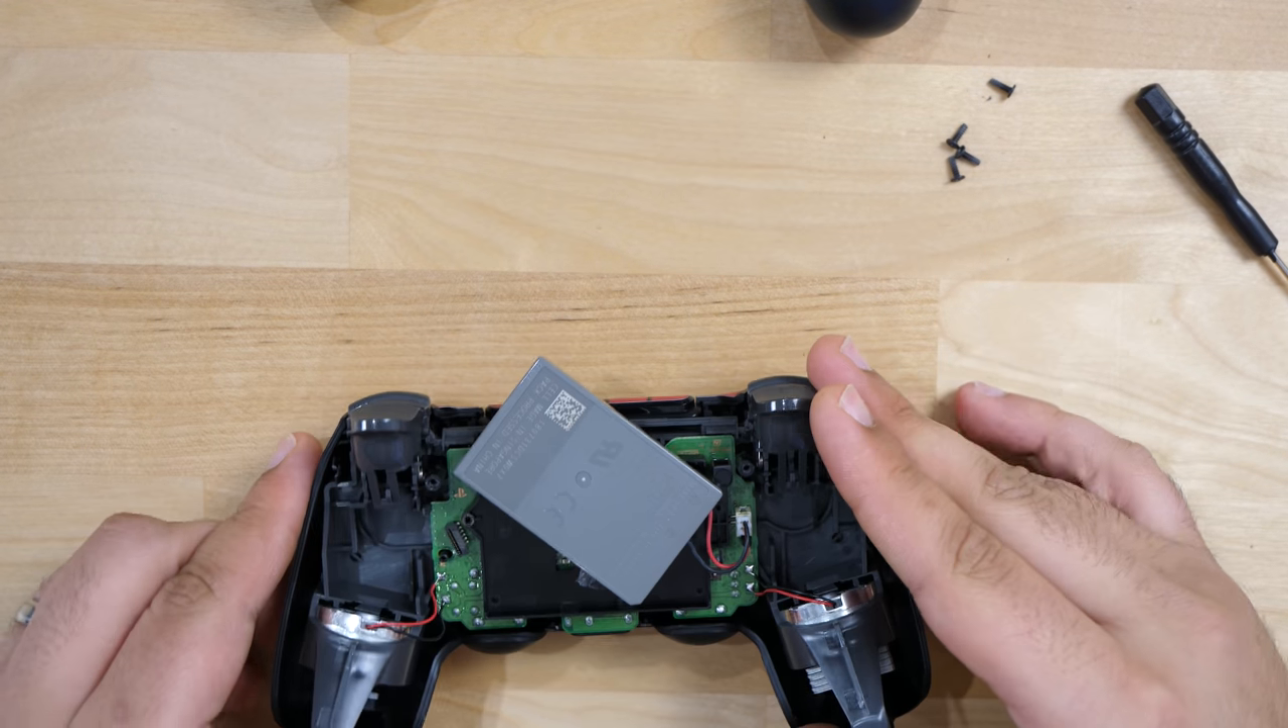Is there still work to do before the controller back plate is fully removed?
No.